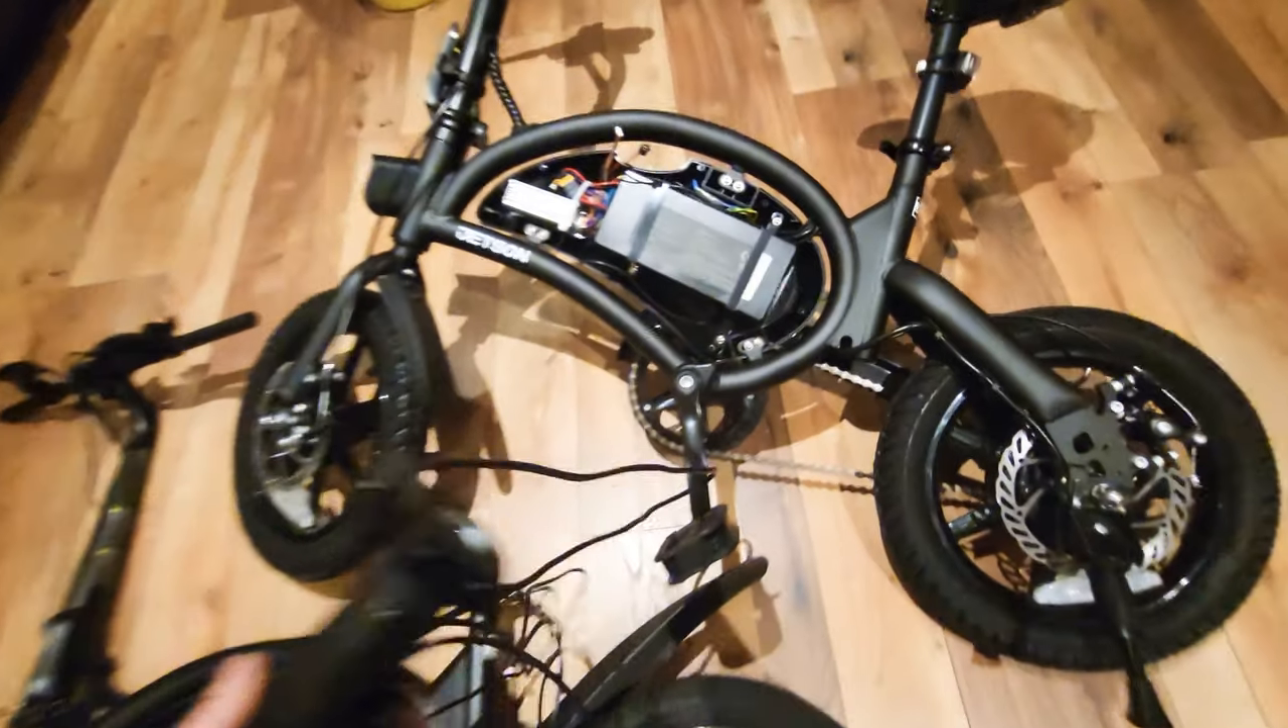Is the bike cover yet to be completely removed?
No.